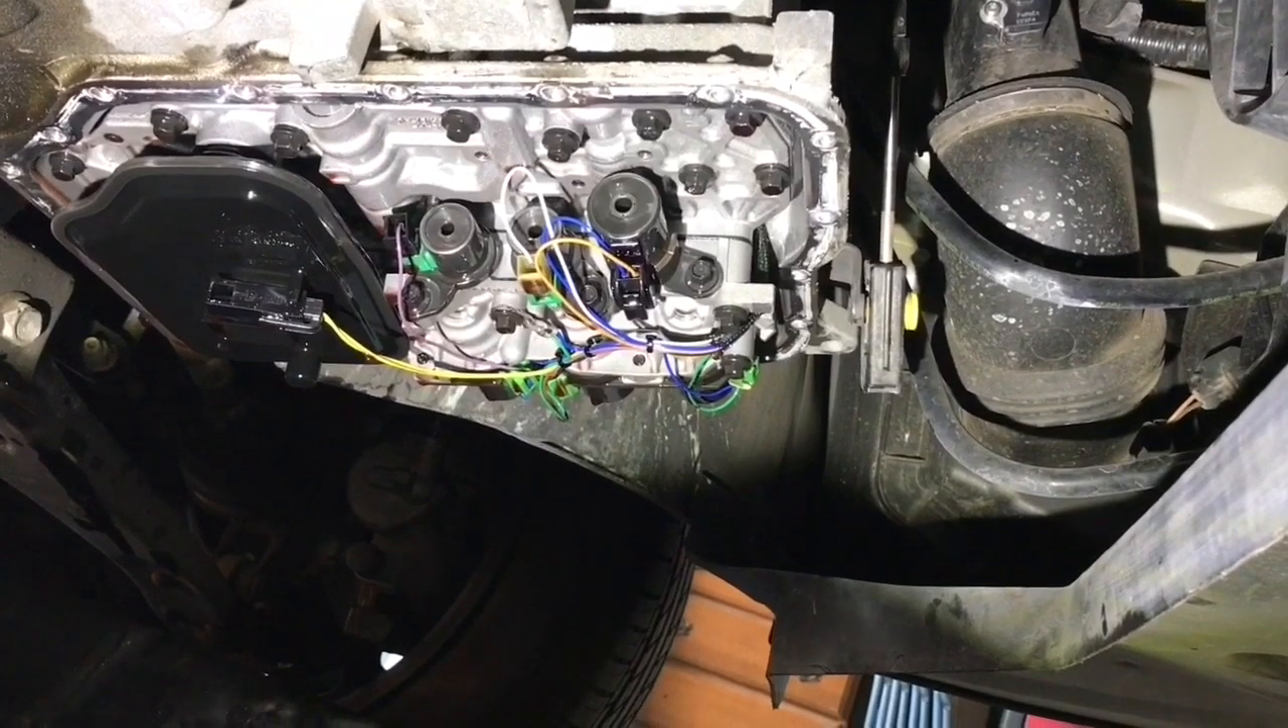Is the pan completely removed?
Yes.